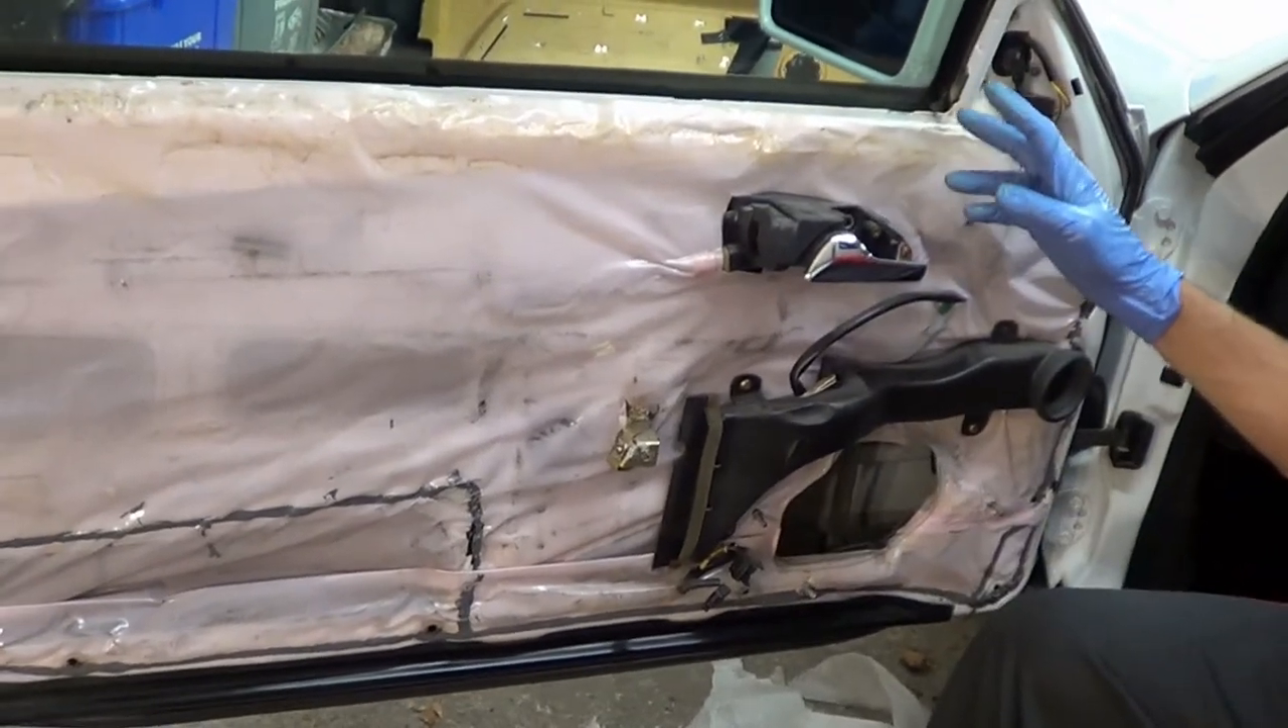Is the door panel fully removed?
Yes.